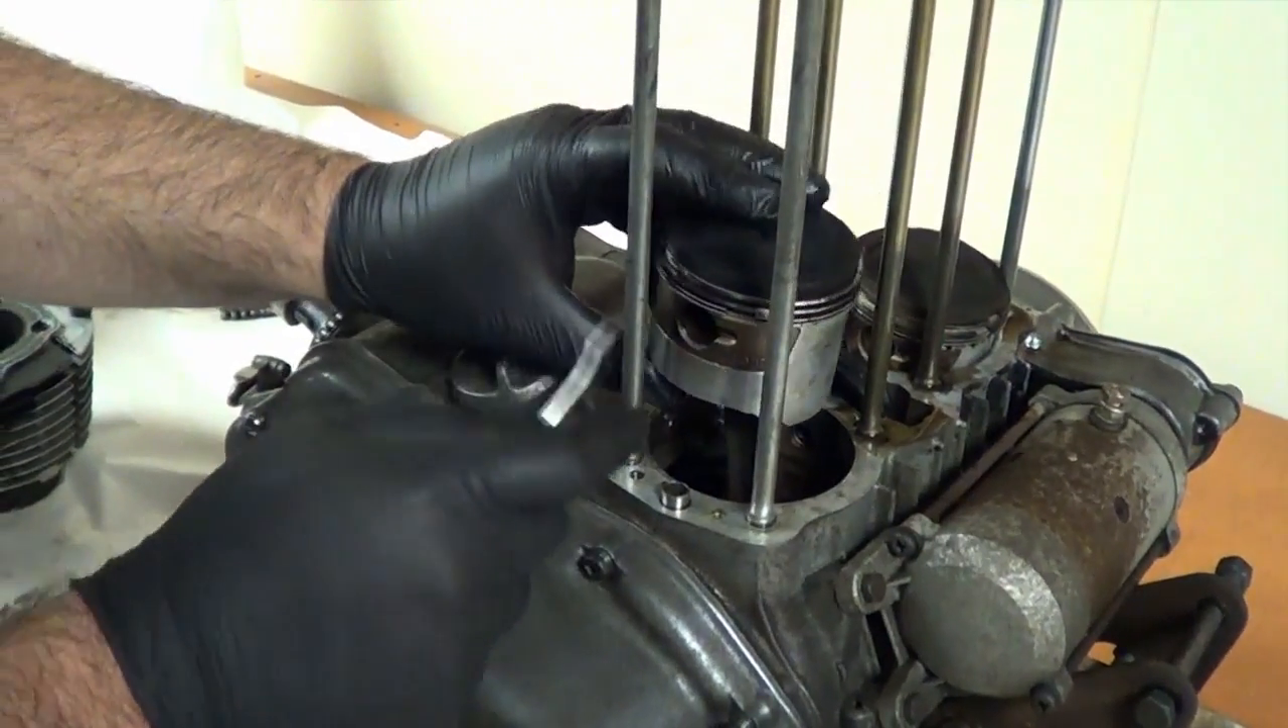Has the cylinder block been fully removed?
Yes.